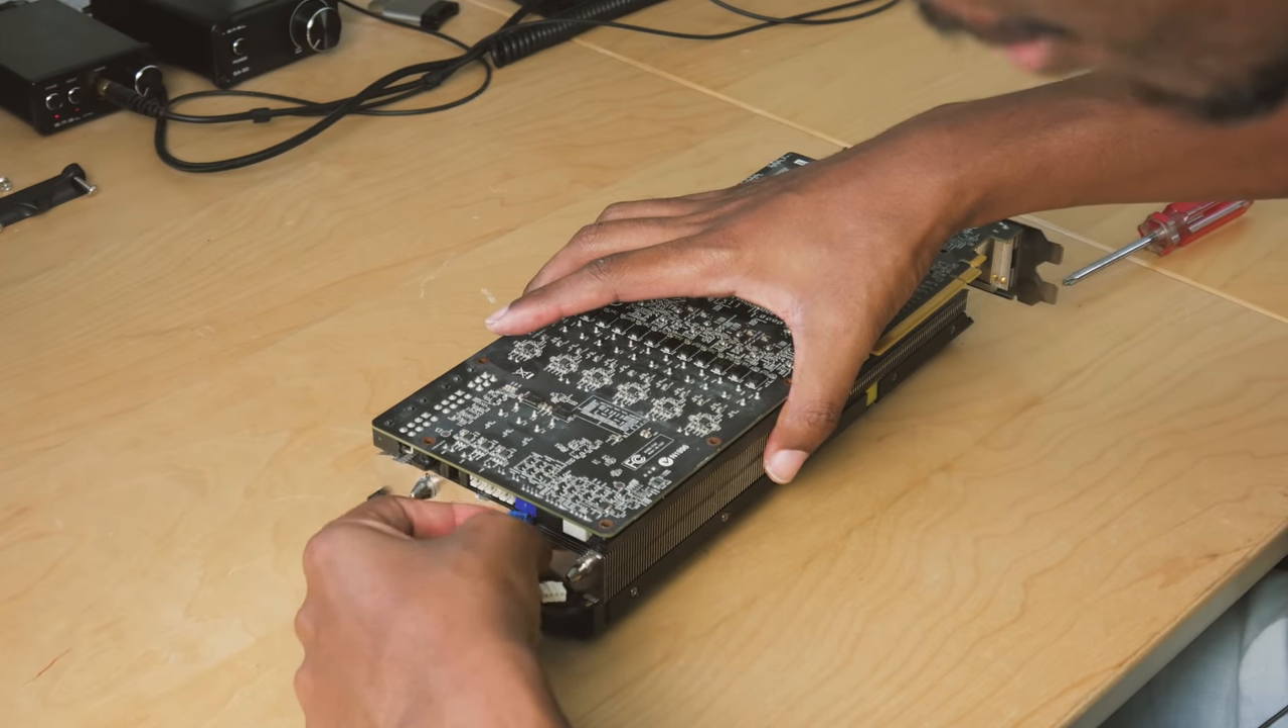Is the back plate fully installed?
No.